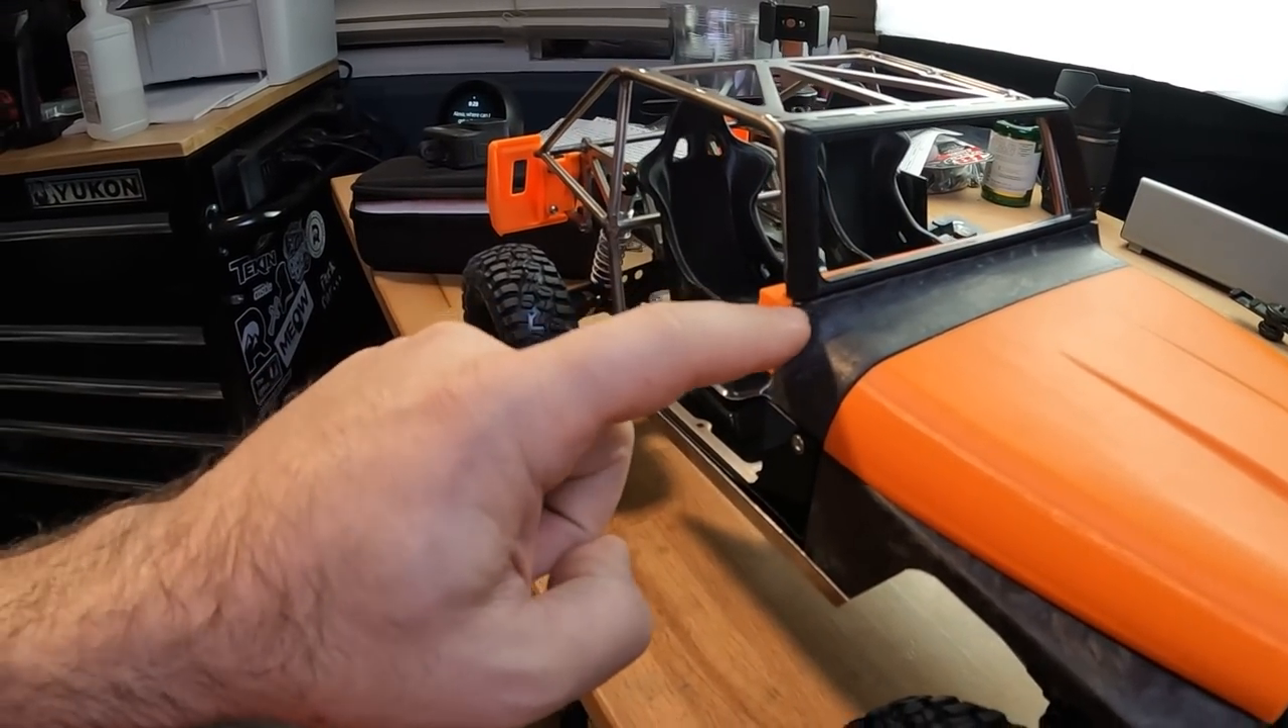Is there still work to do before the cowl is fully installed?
No.